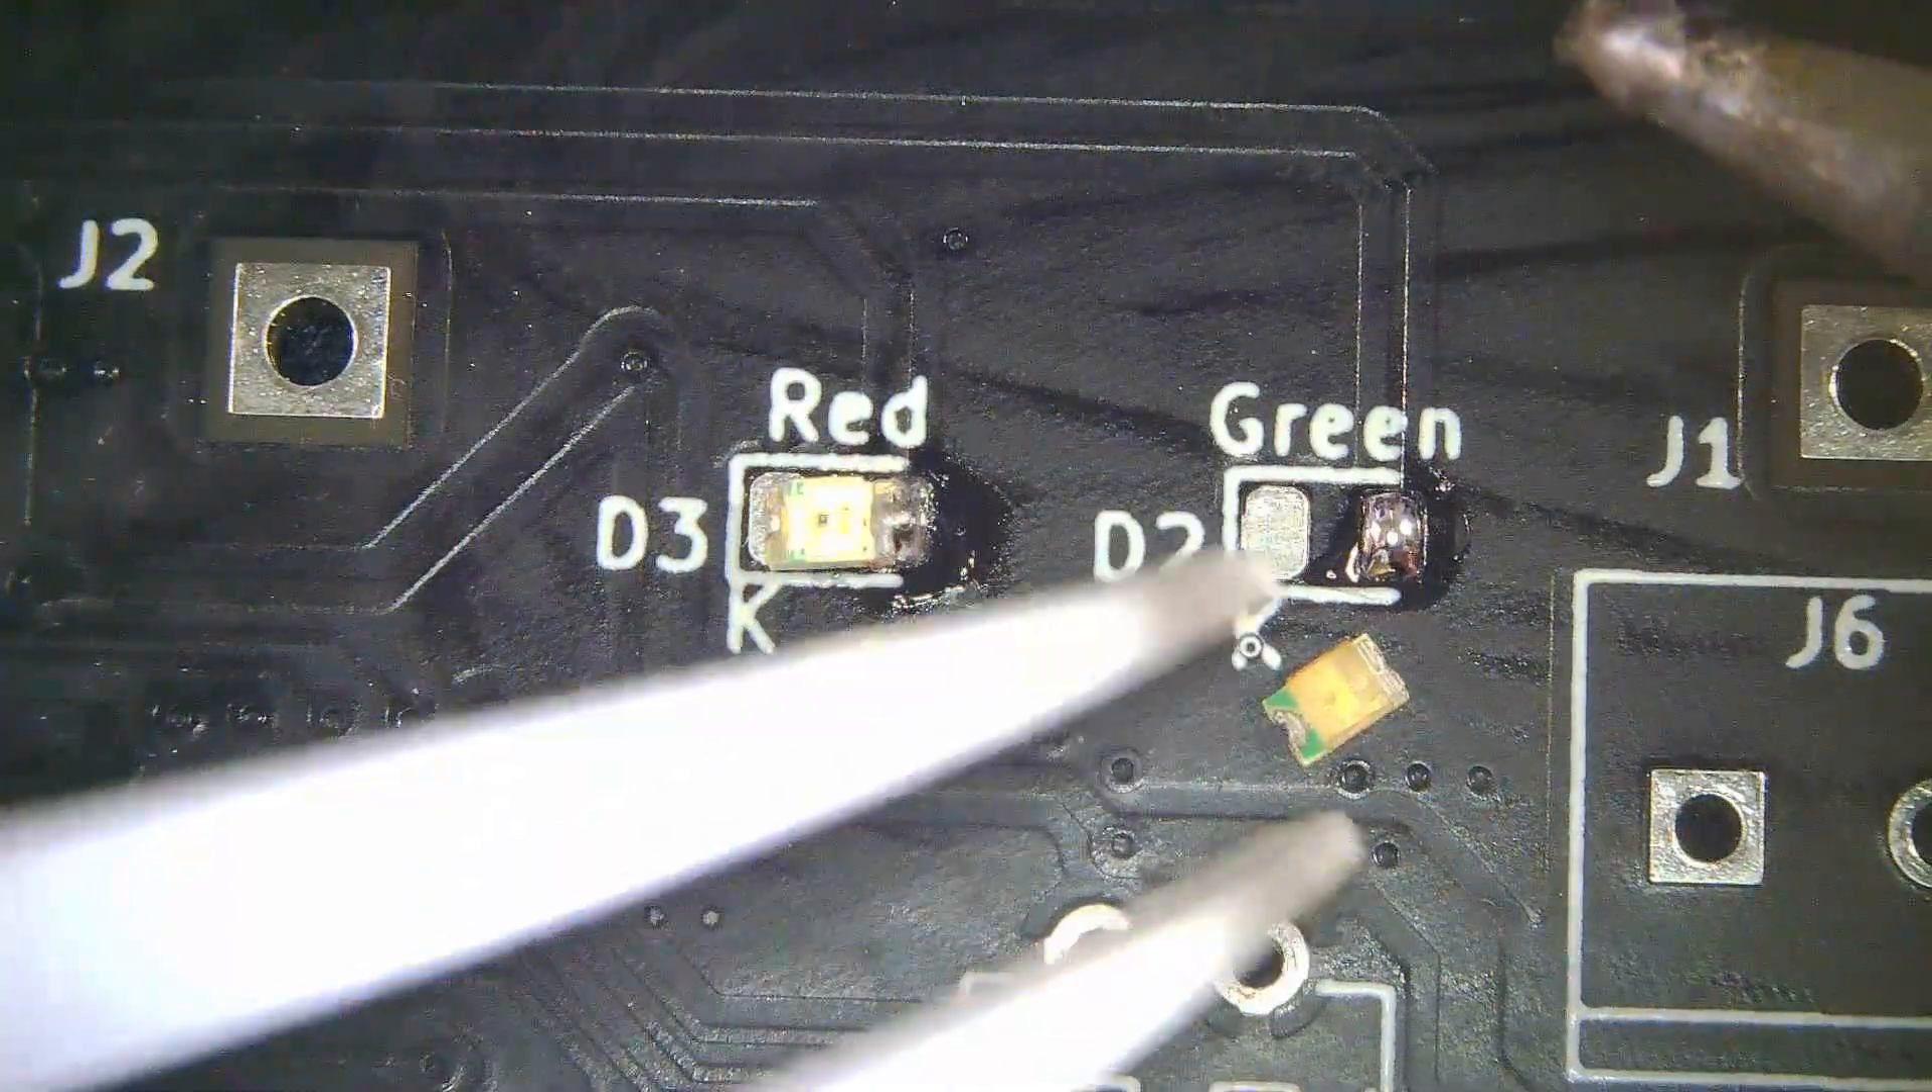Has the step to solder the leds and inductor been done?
No.